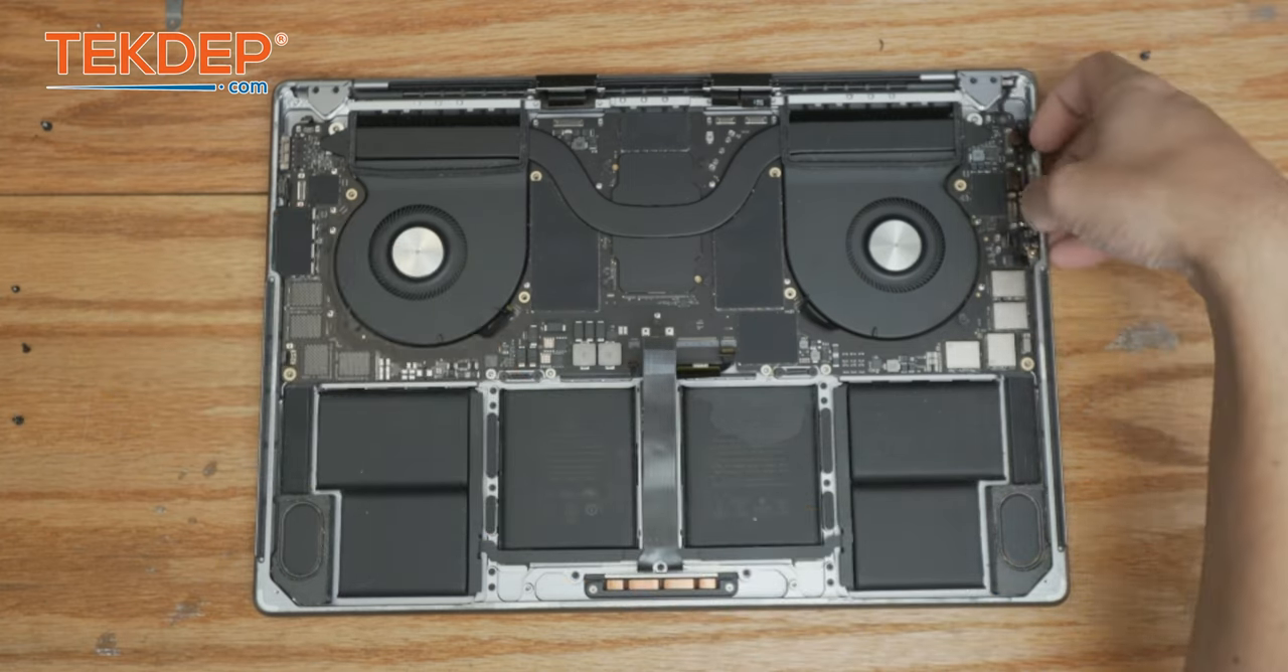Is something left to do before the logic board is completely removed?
Yes.